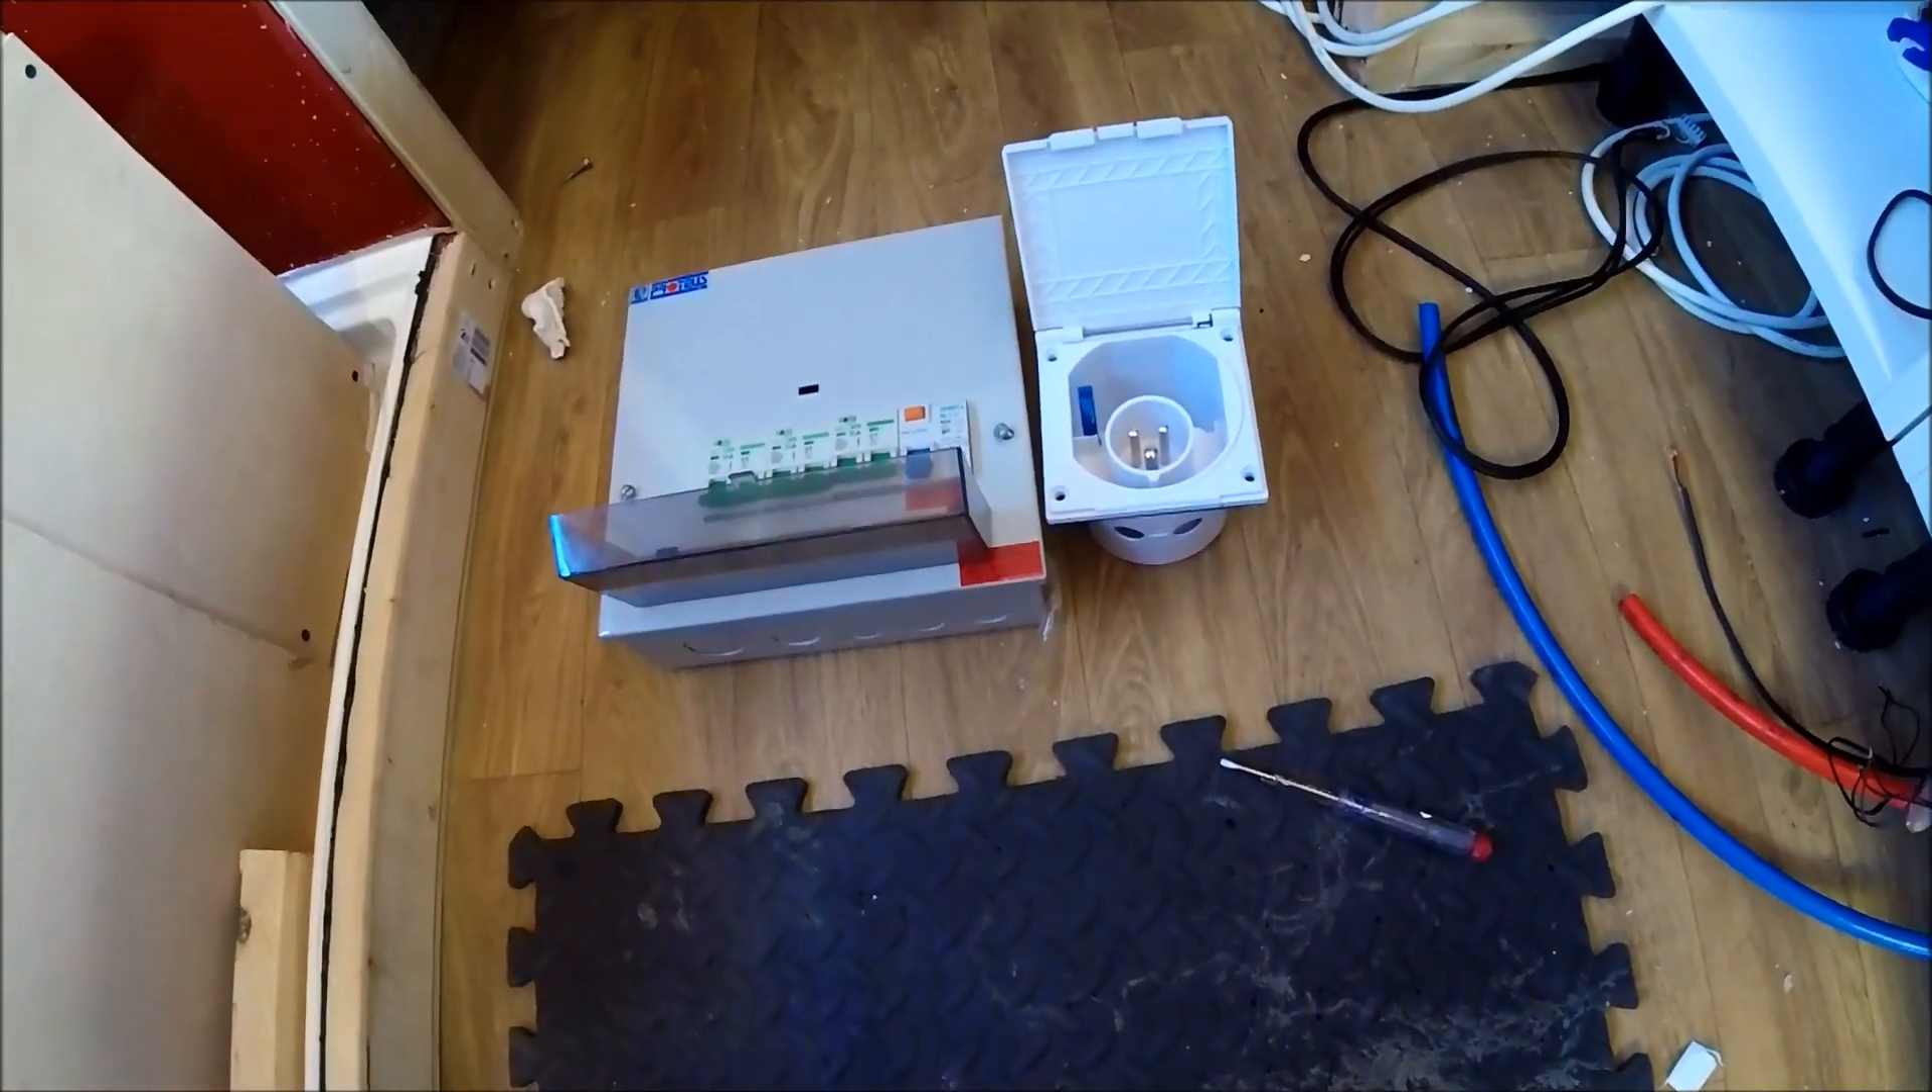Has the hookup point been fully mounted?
No.